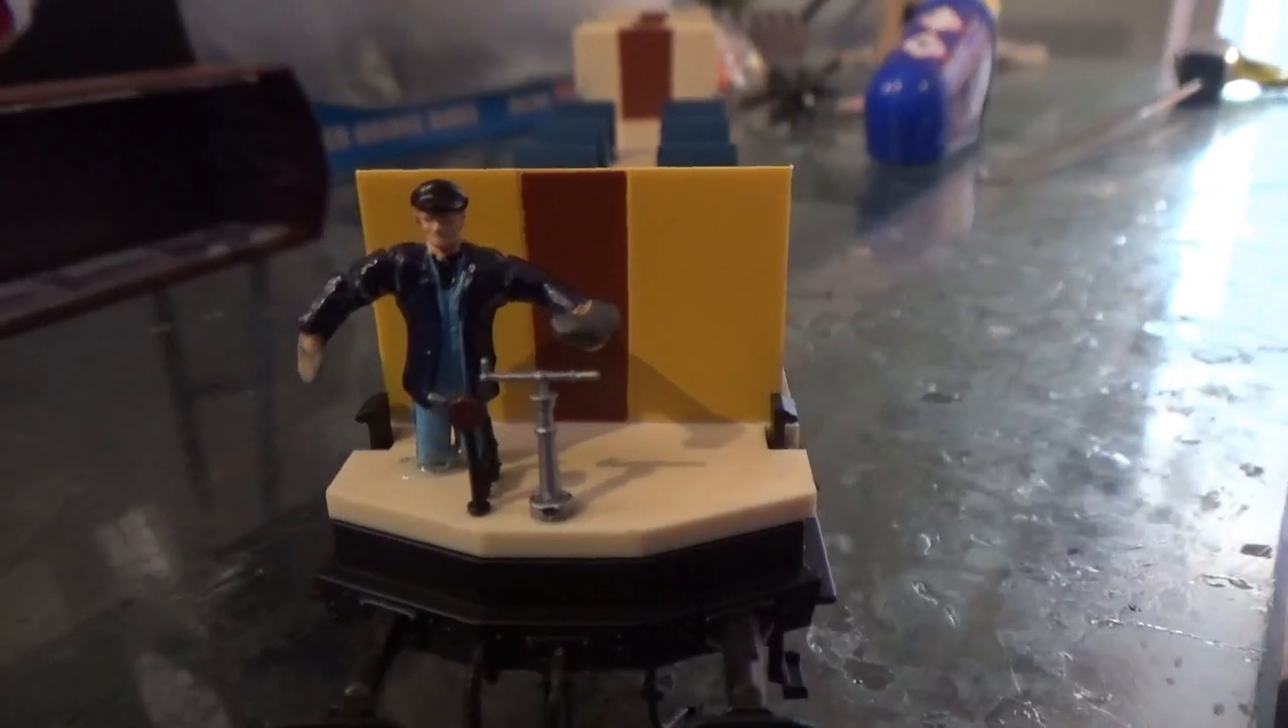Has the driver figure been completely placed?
Yes.